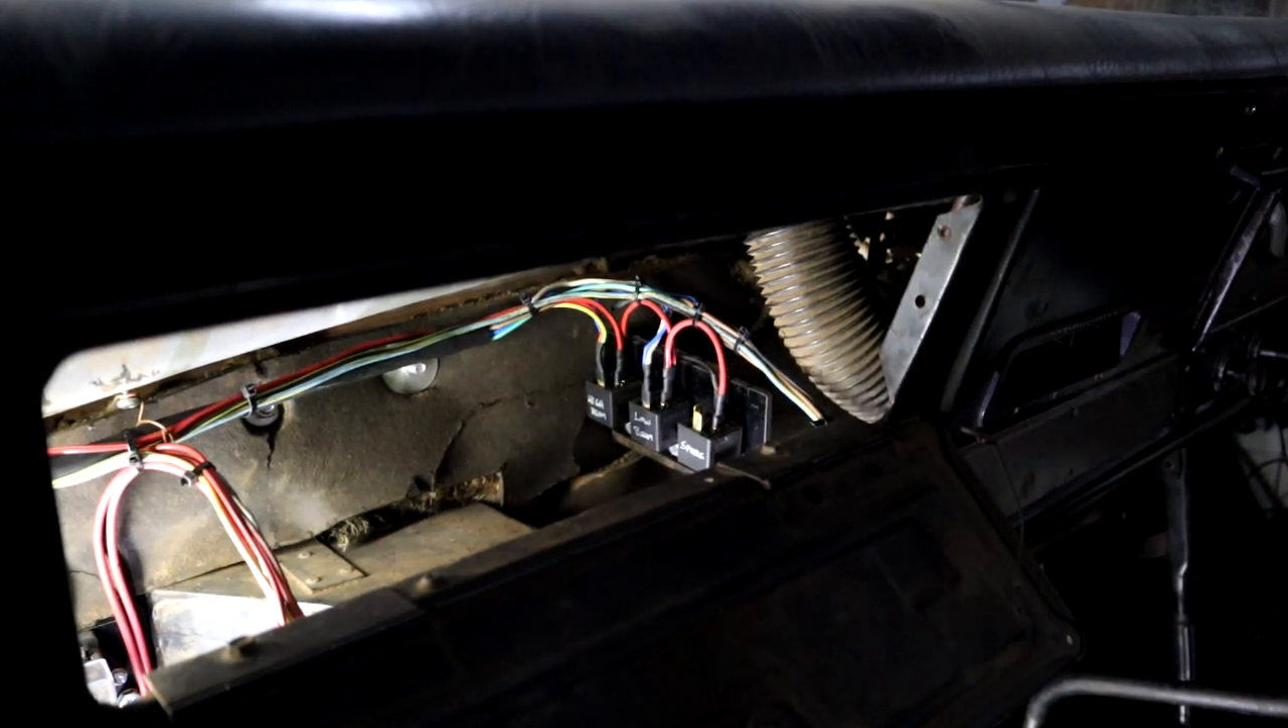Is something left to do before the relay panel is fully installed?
No.